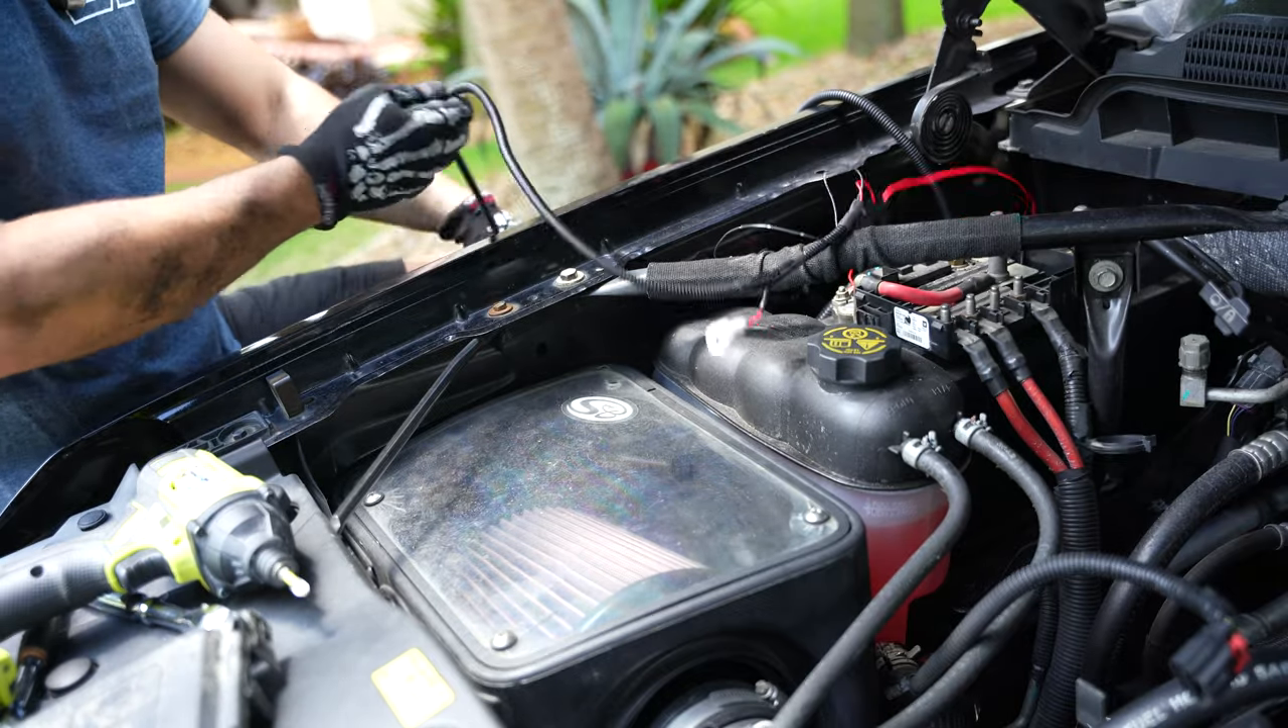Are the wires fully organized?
No.